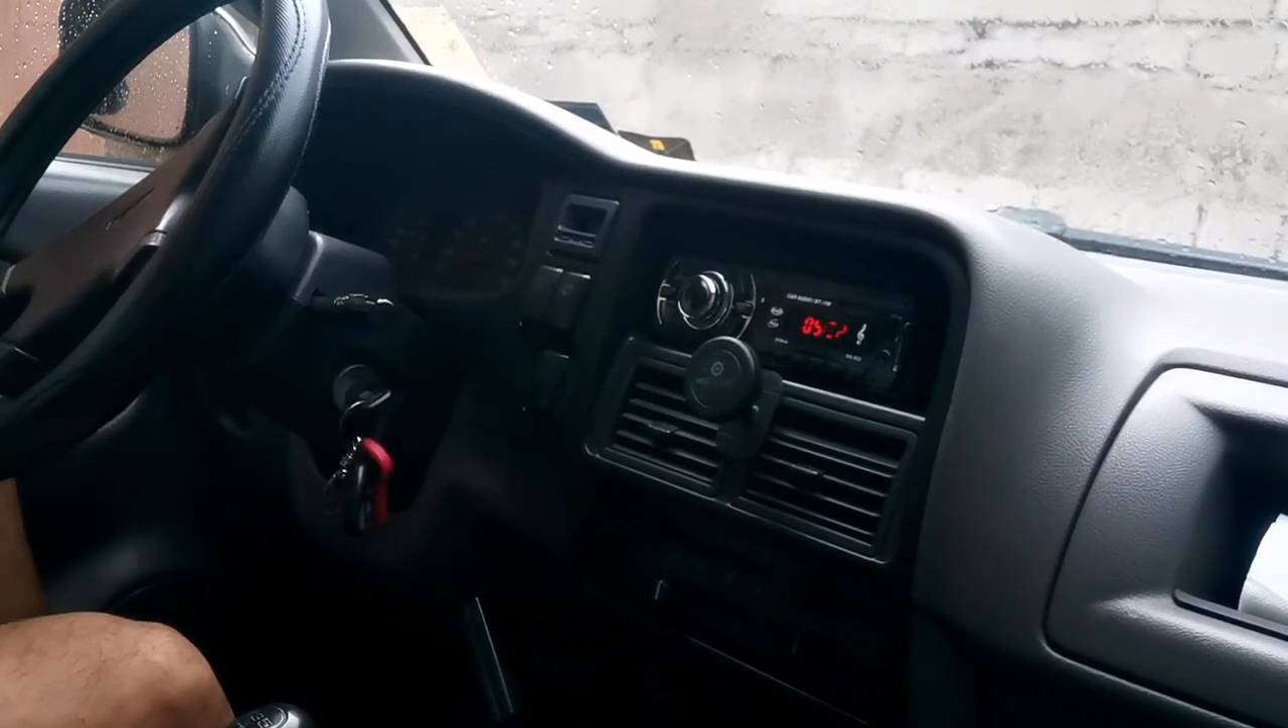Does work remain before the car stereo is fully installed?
No.